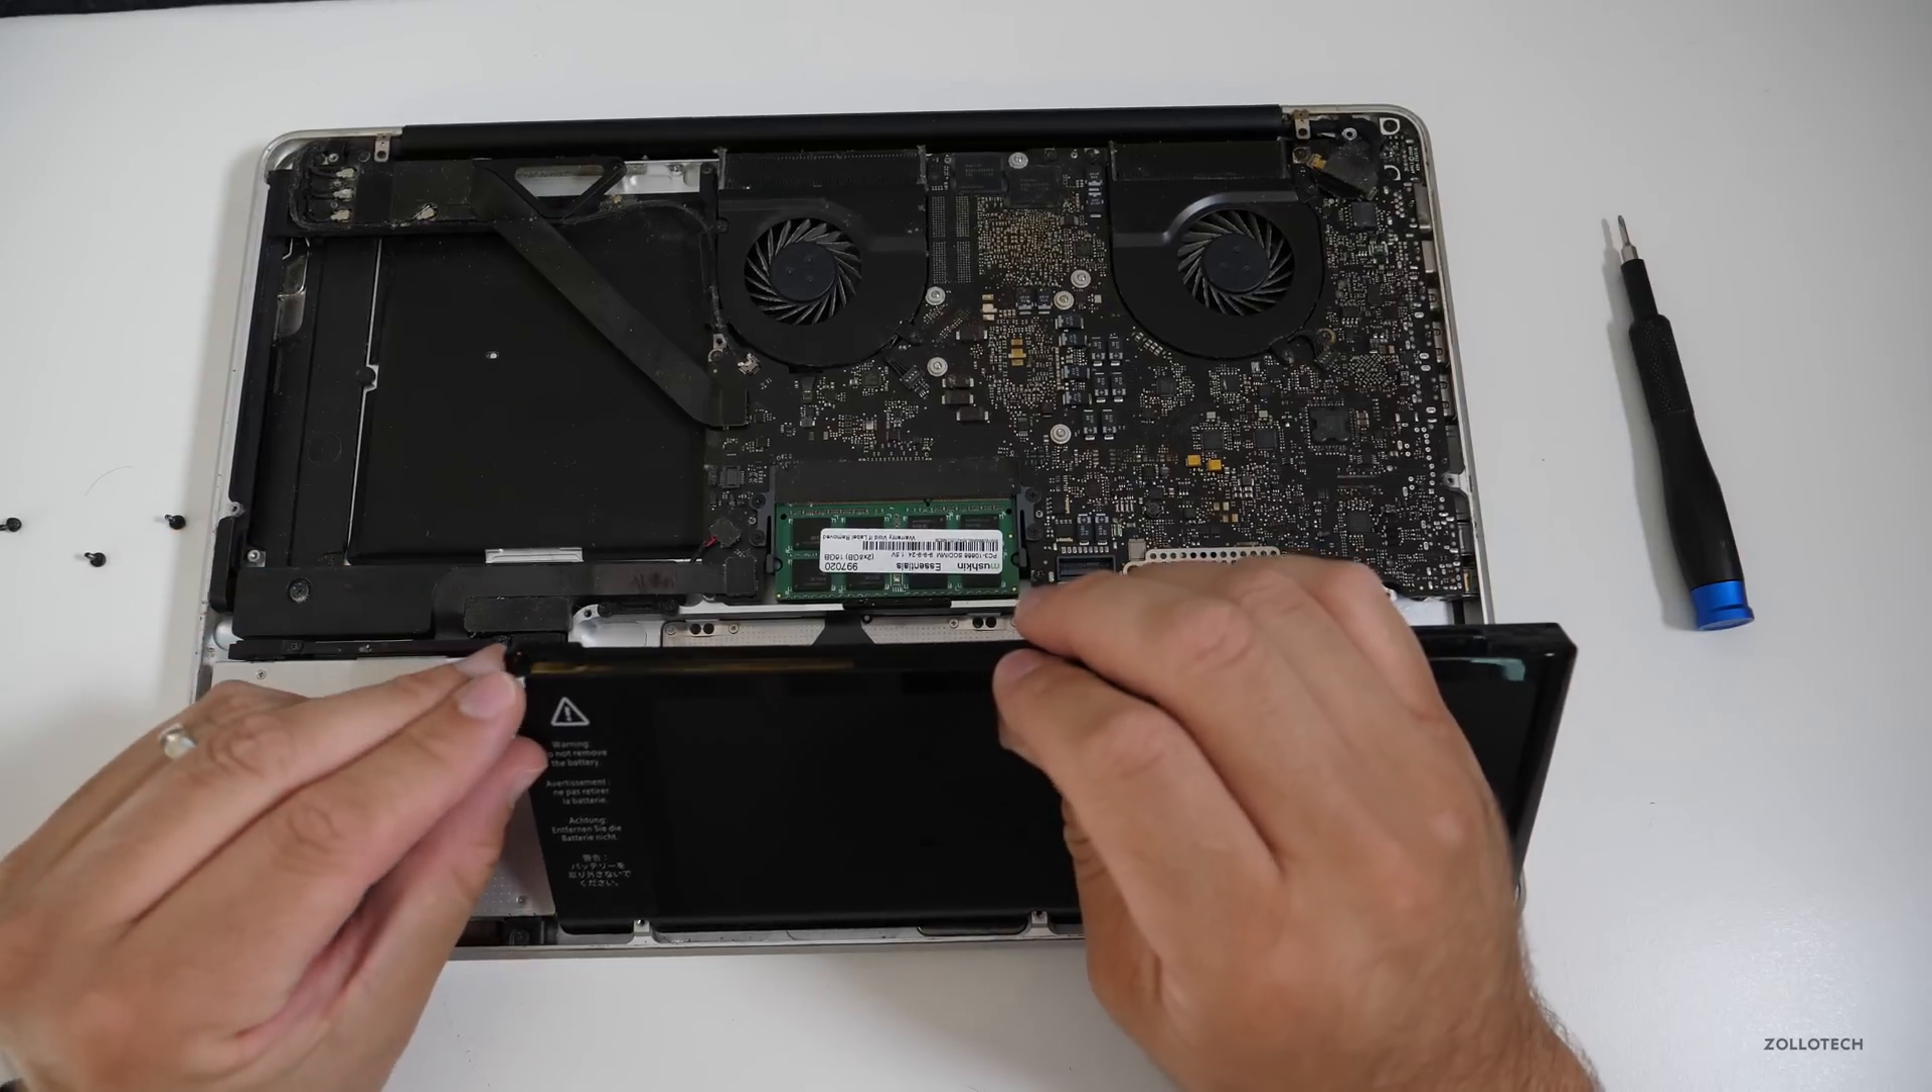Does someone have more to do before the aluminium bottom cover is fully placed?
Yes.